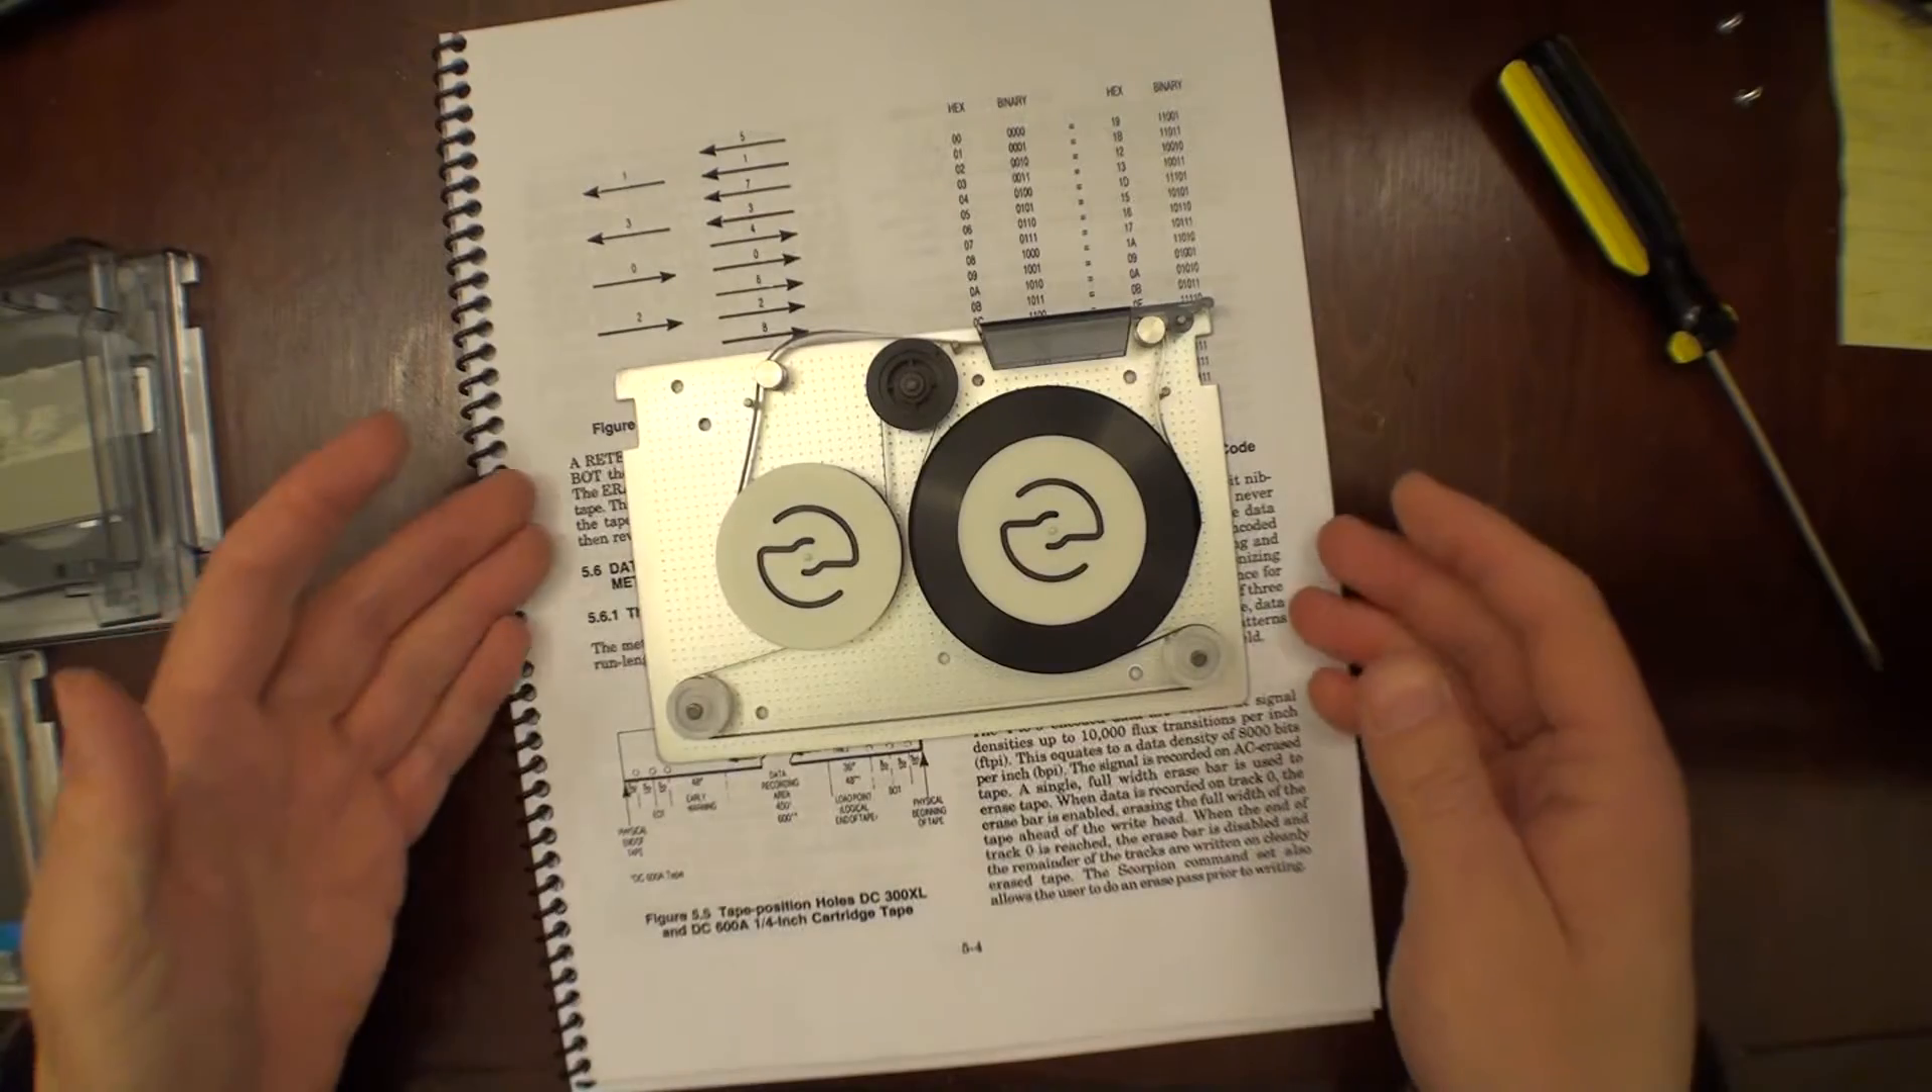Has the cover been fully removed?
Yes.